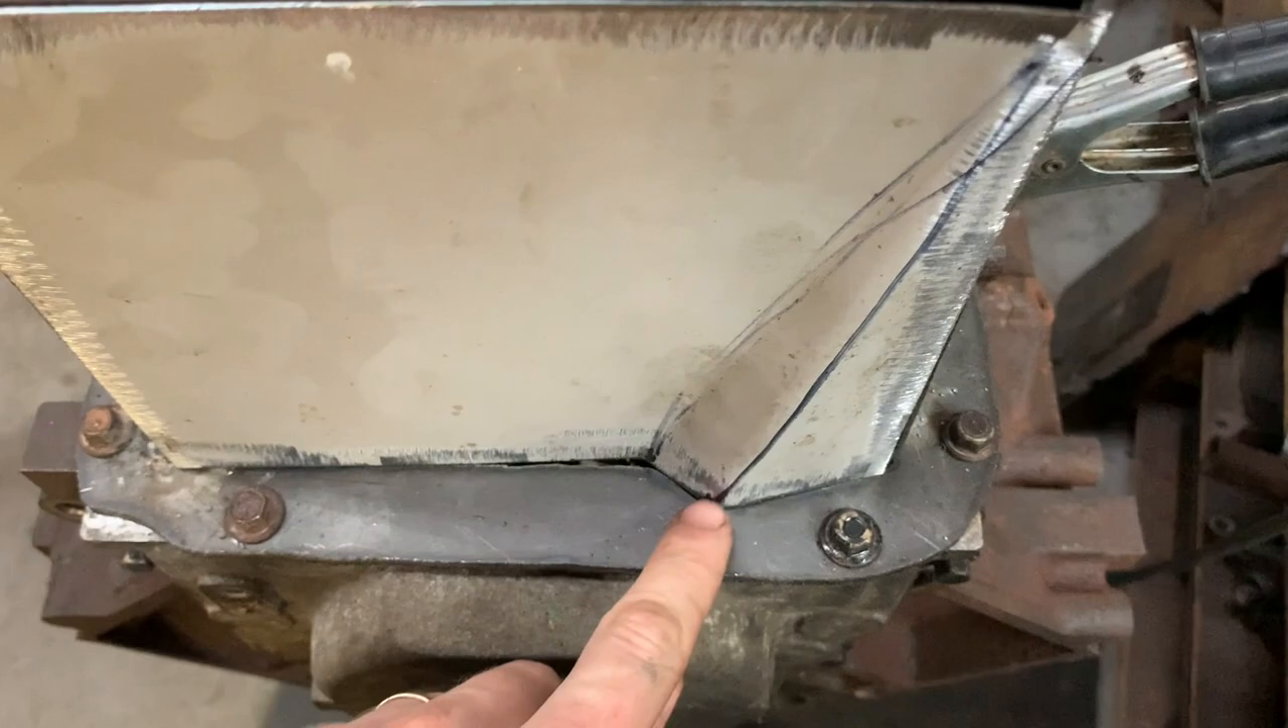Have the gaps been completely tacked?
No.